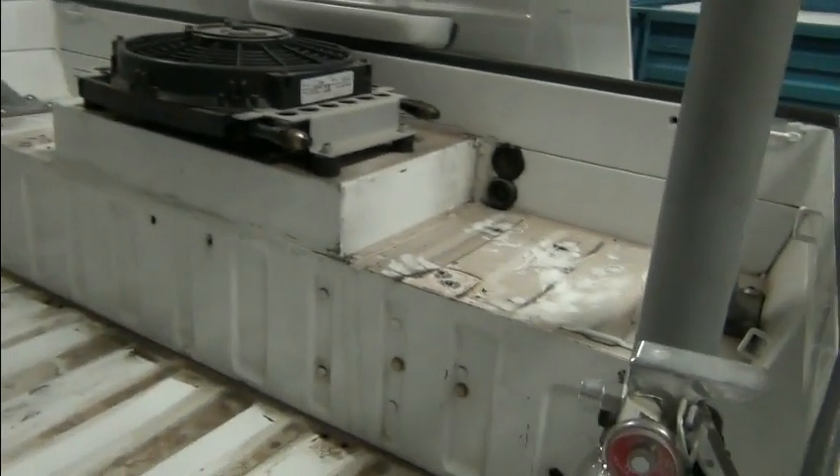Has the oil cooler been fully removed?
No.